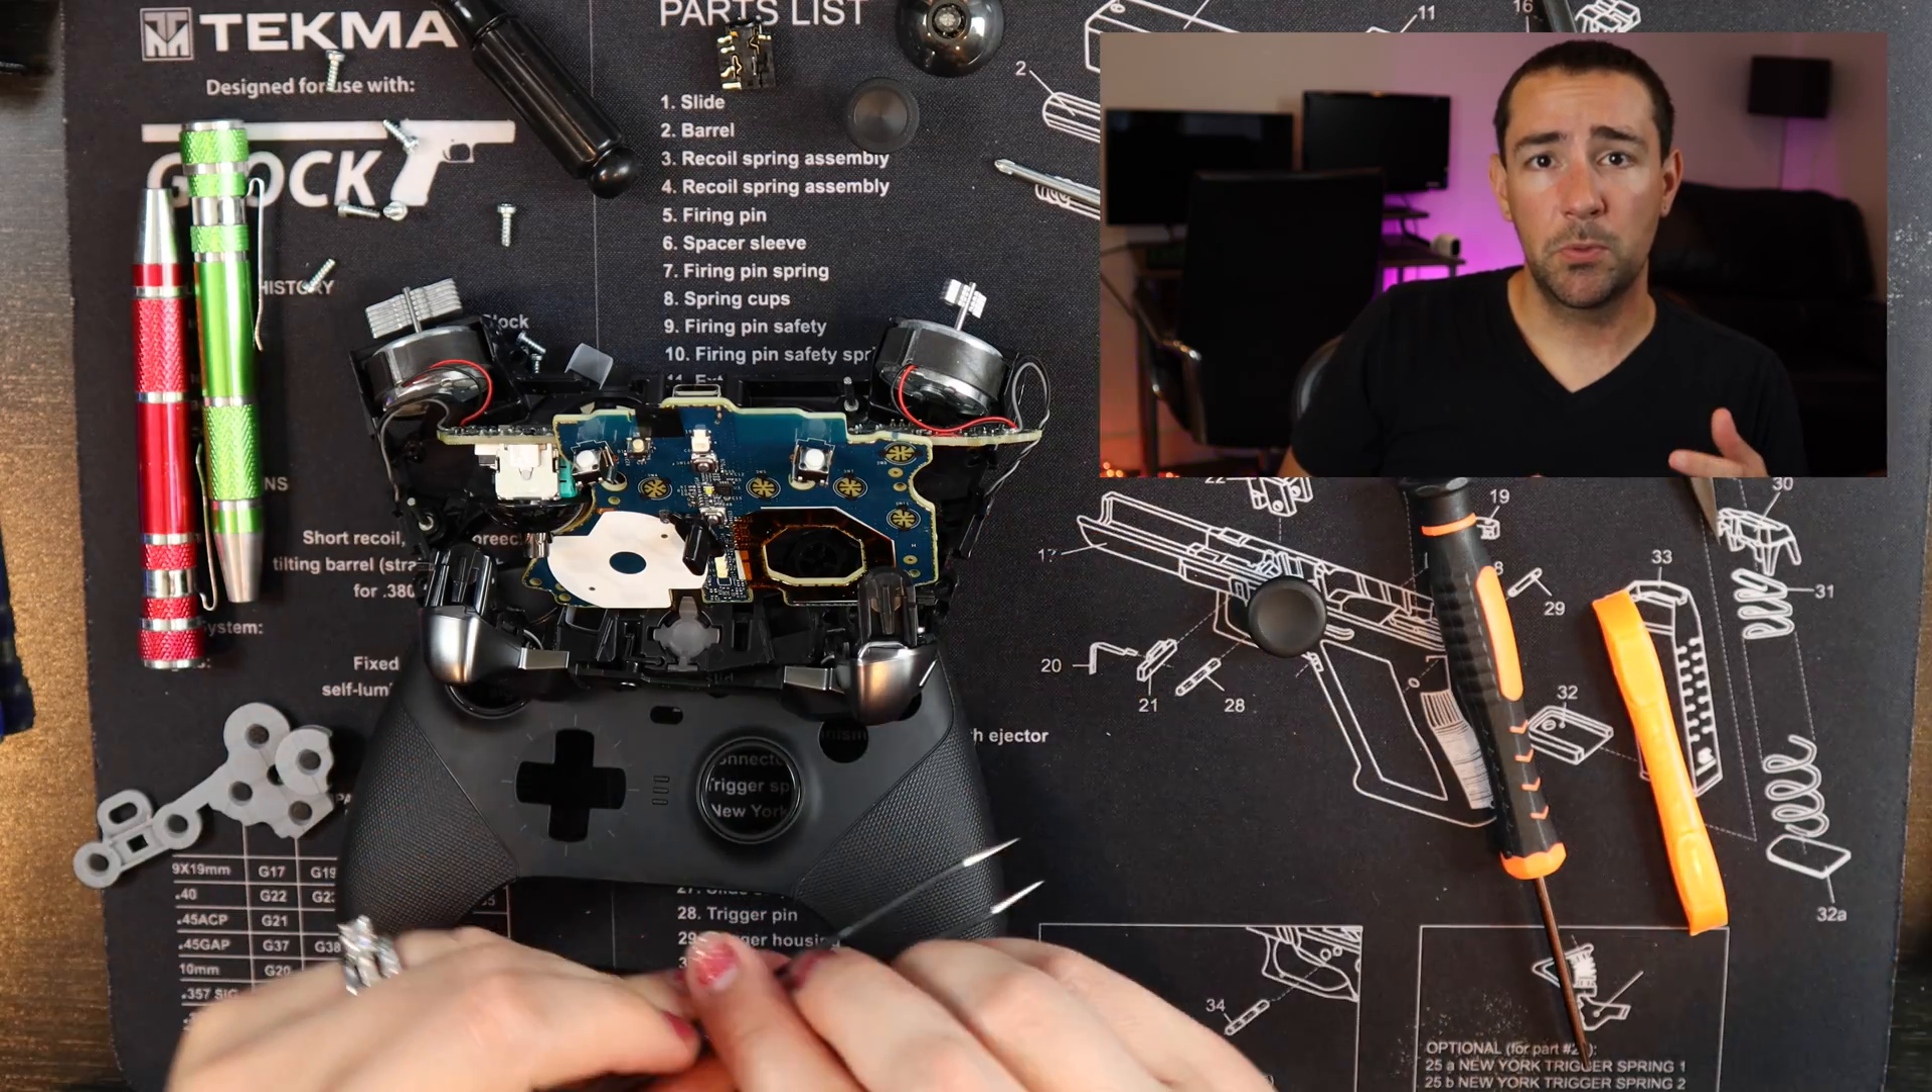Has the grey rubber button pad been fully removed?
Yes.